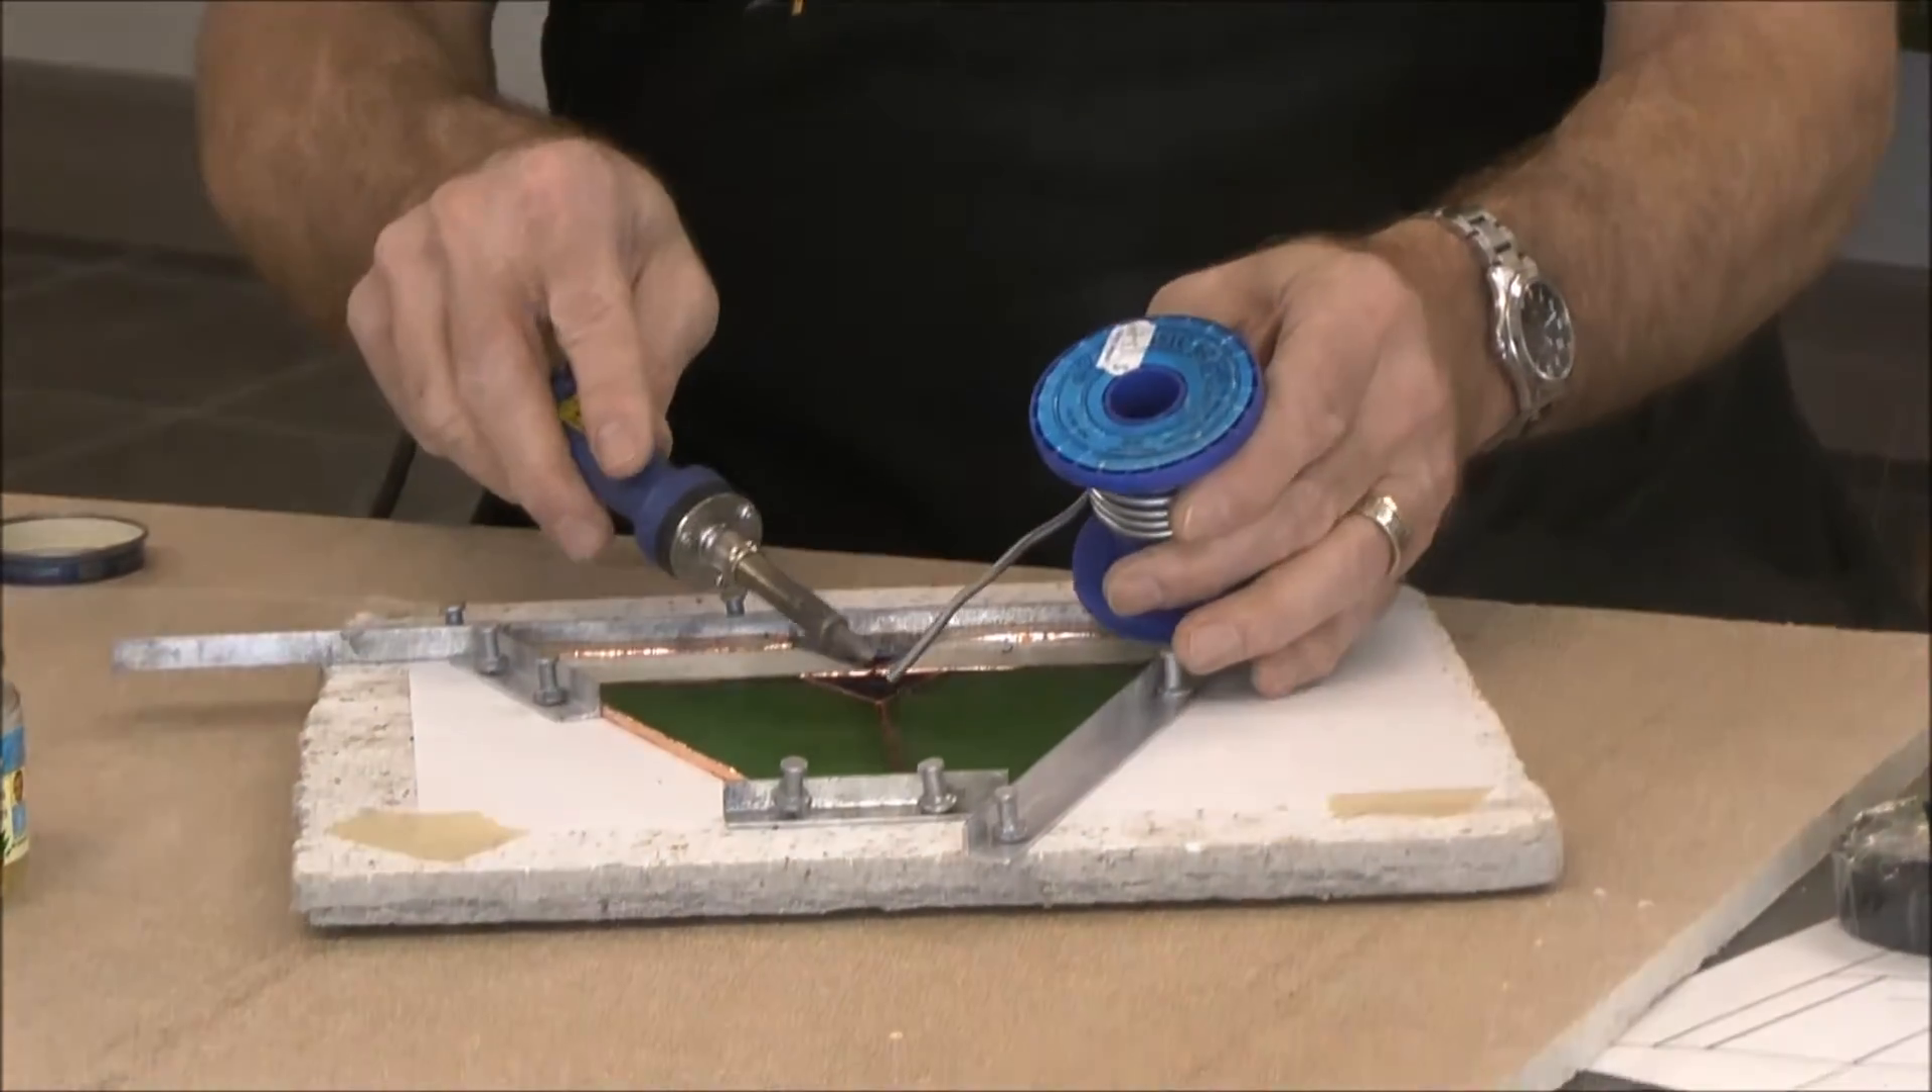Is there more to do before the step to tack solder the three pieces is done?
Yes.